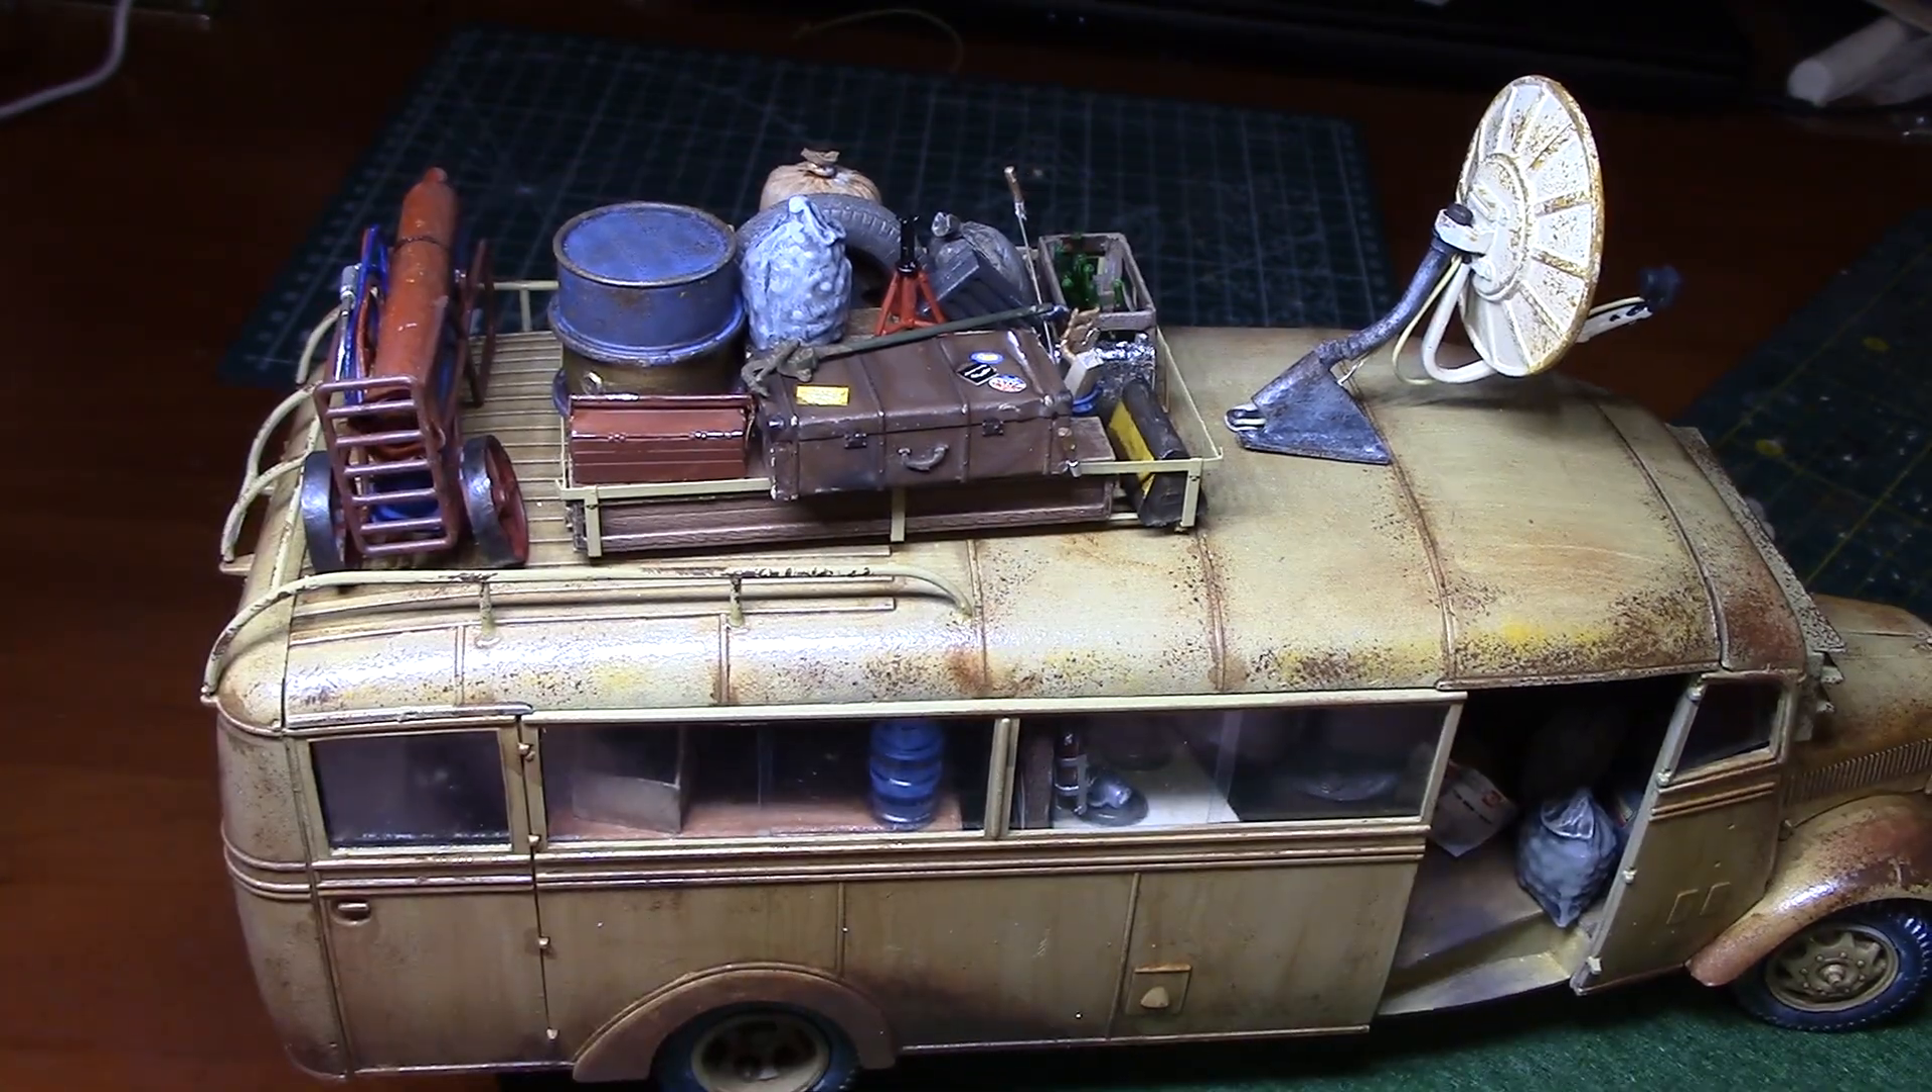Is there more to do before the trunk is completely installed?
No.